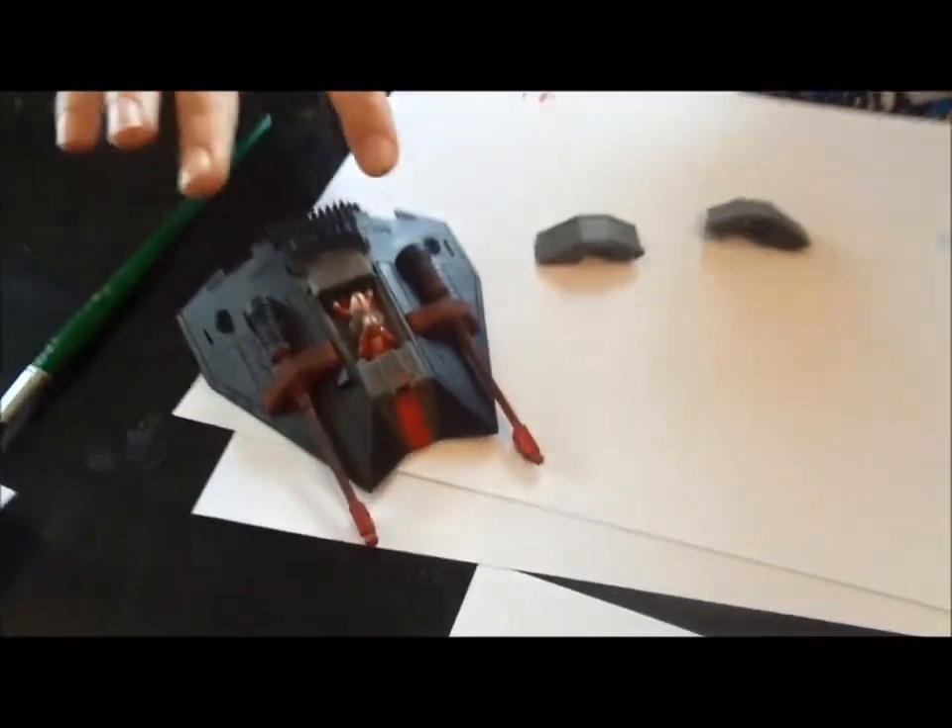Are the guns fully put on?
Yes.